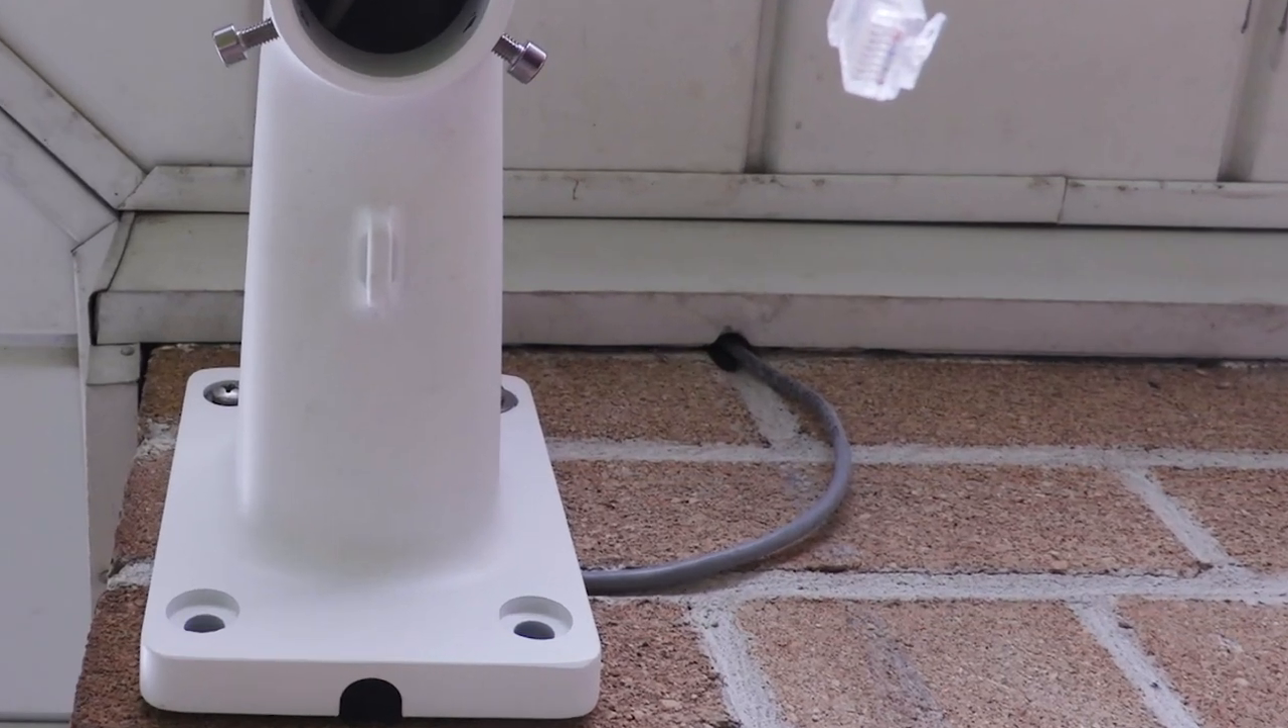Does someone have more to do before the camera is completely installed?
Yes.